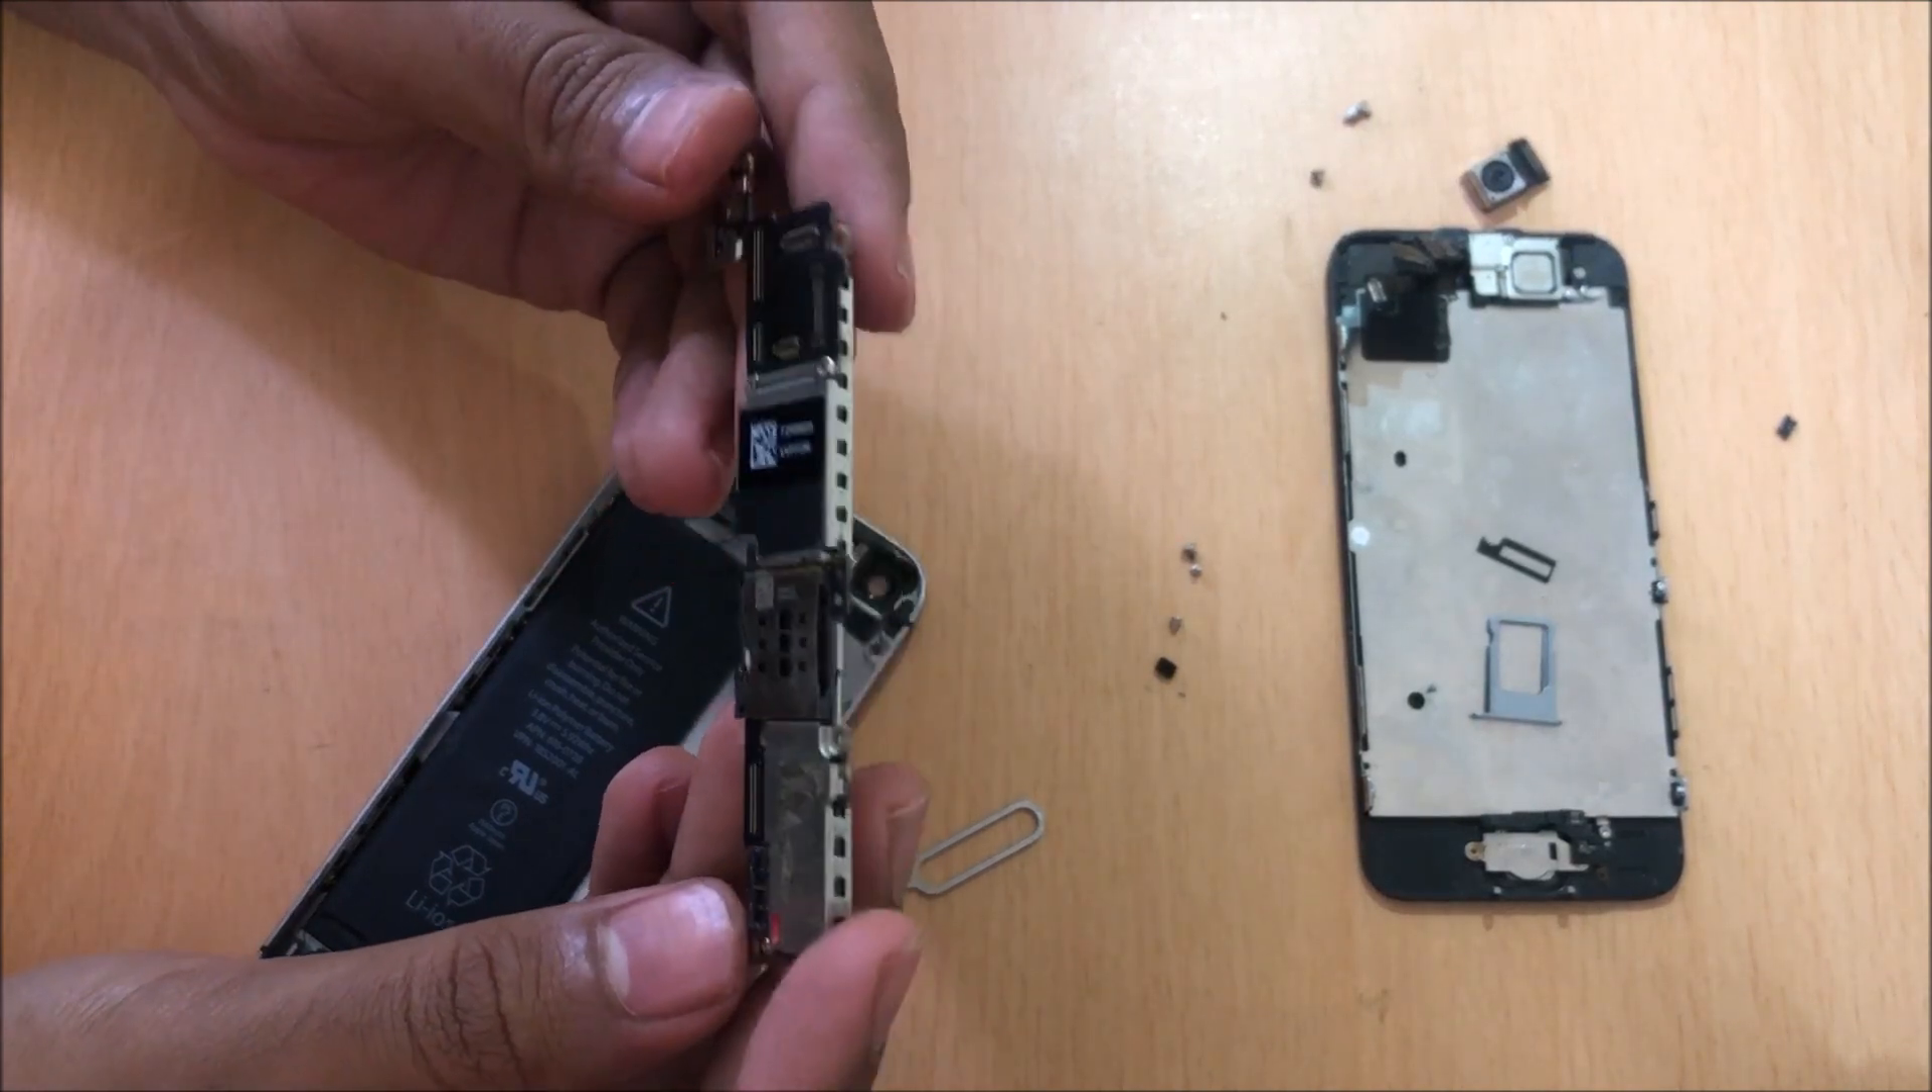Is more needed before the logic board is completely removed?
No.